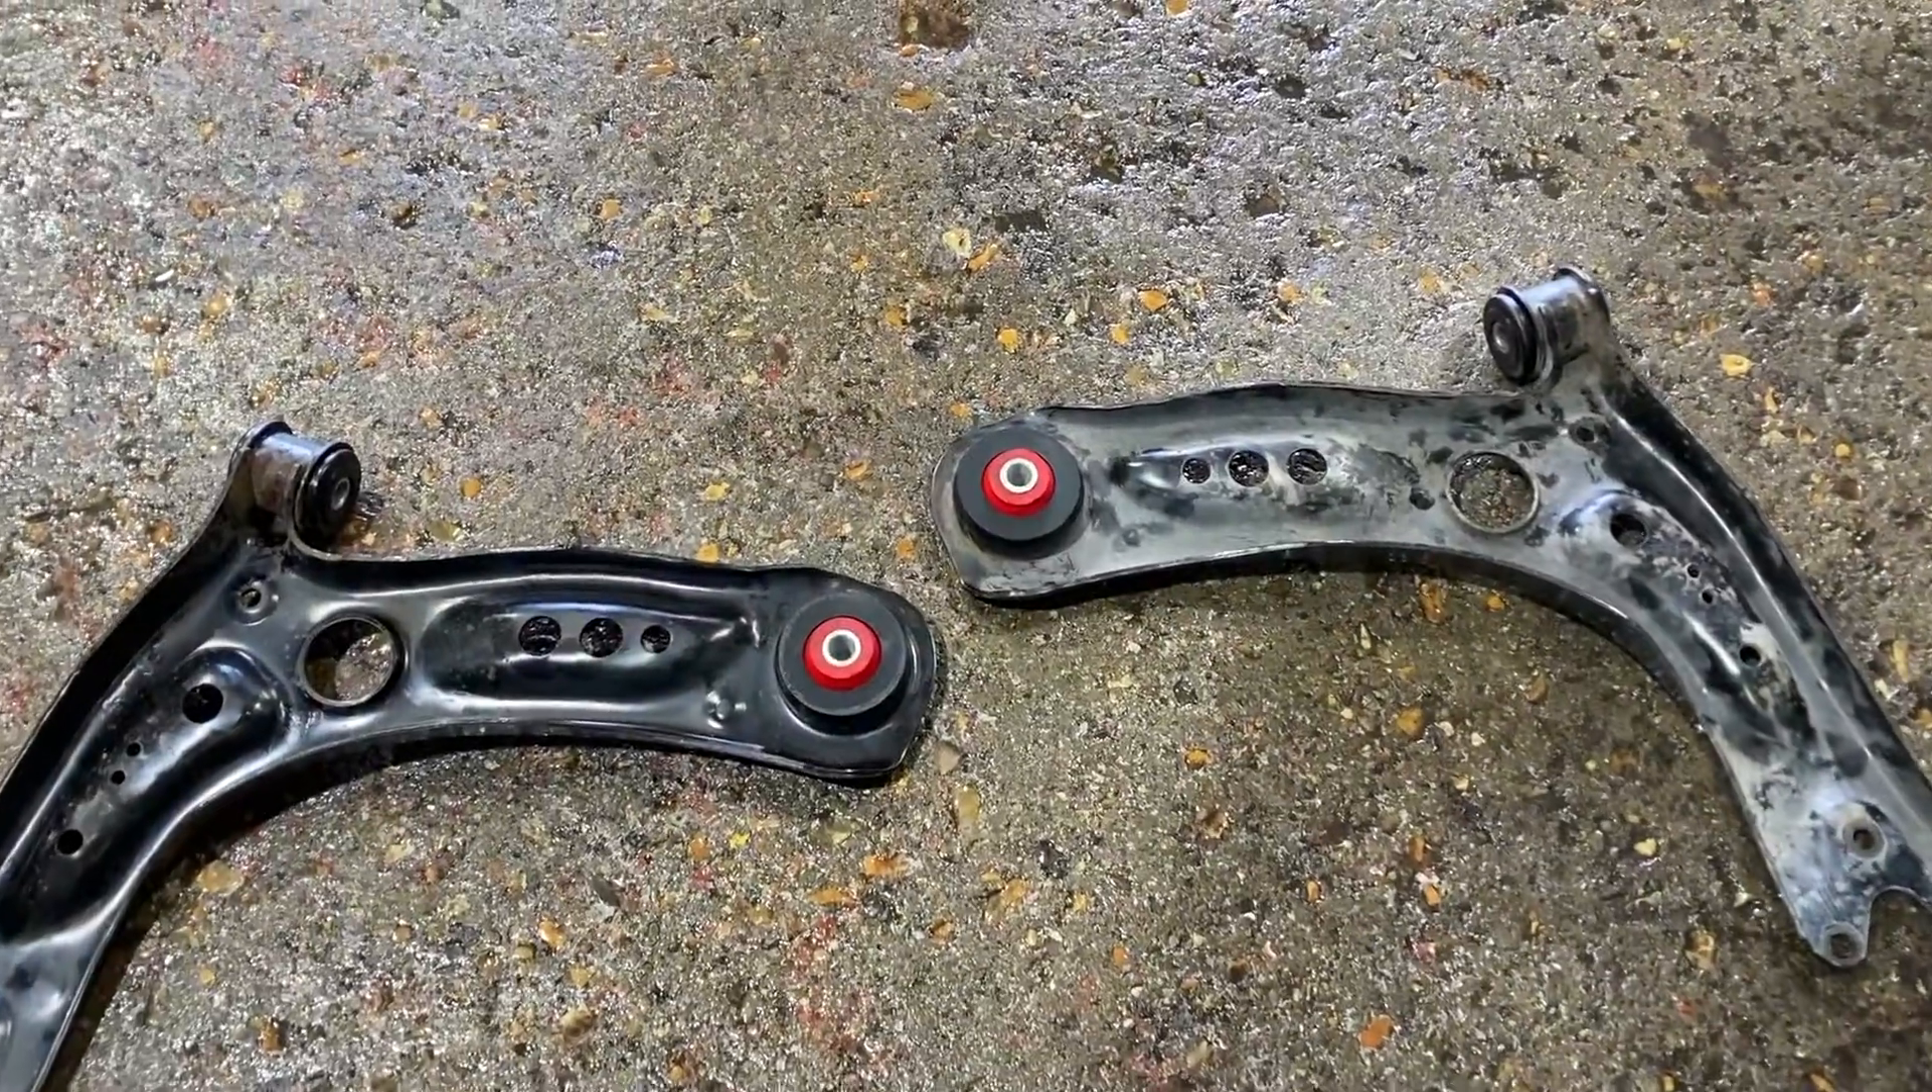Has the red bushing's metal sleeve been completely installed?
Yes.